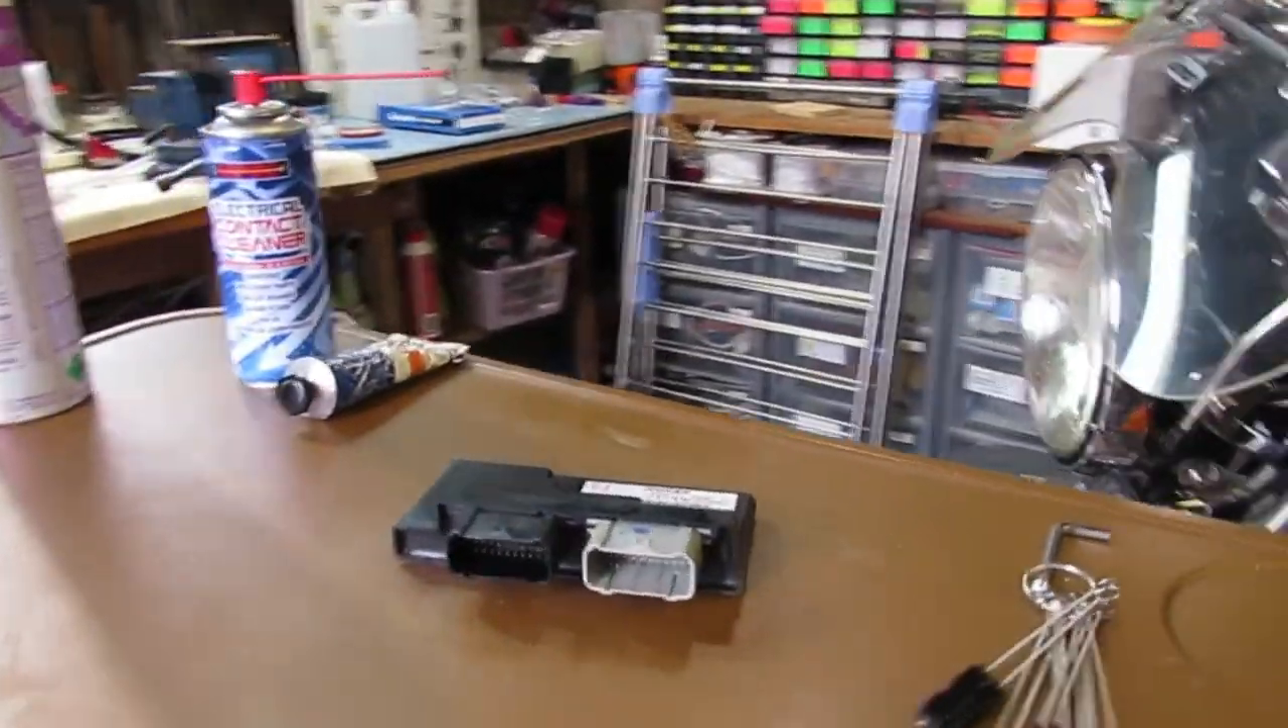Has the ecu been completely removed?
Yes.